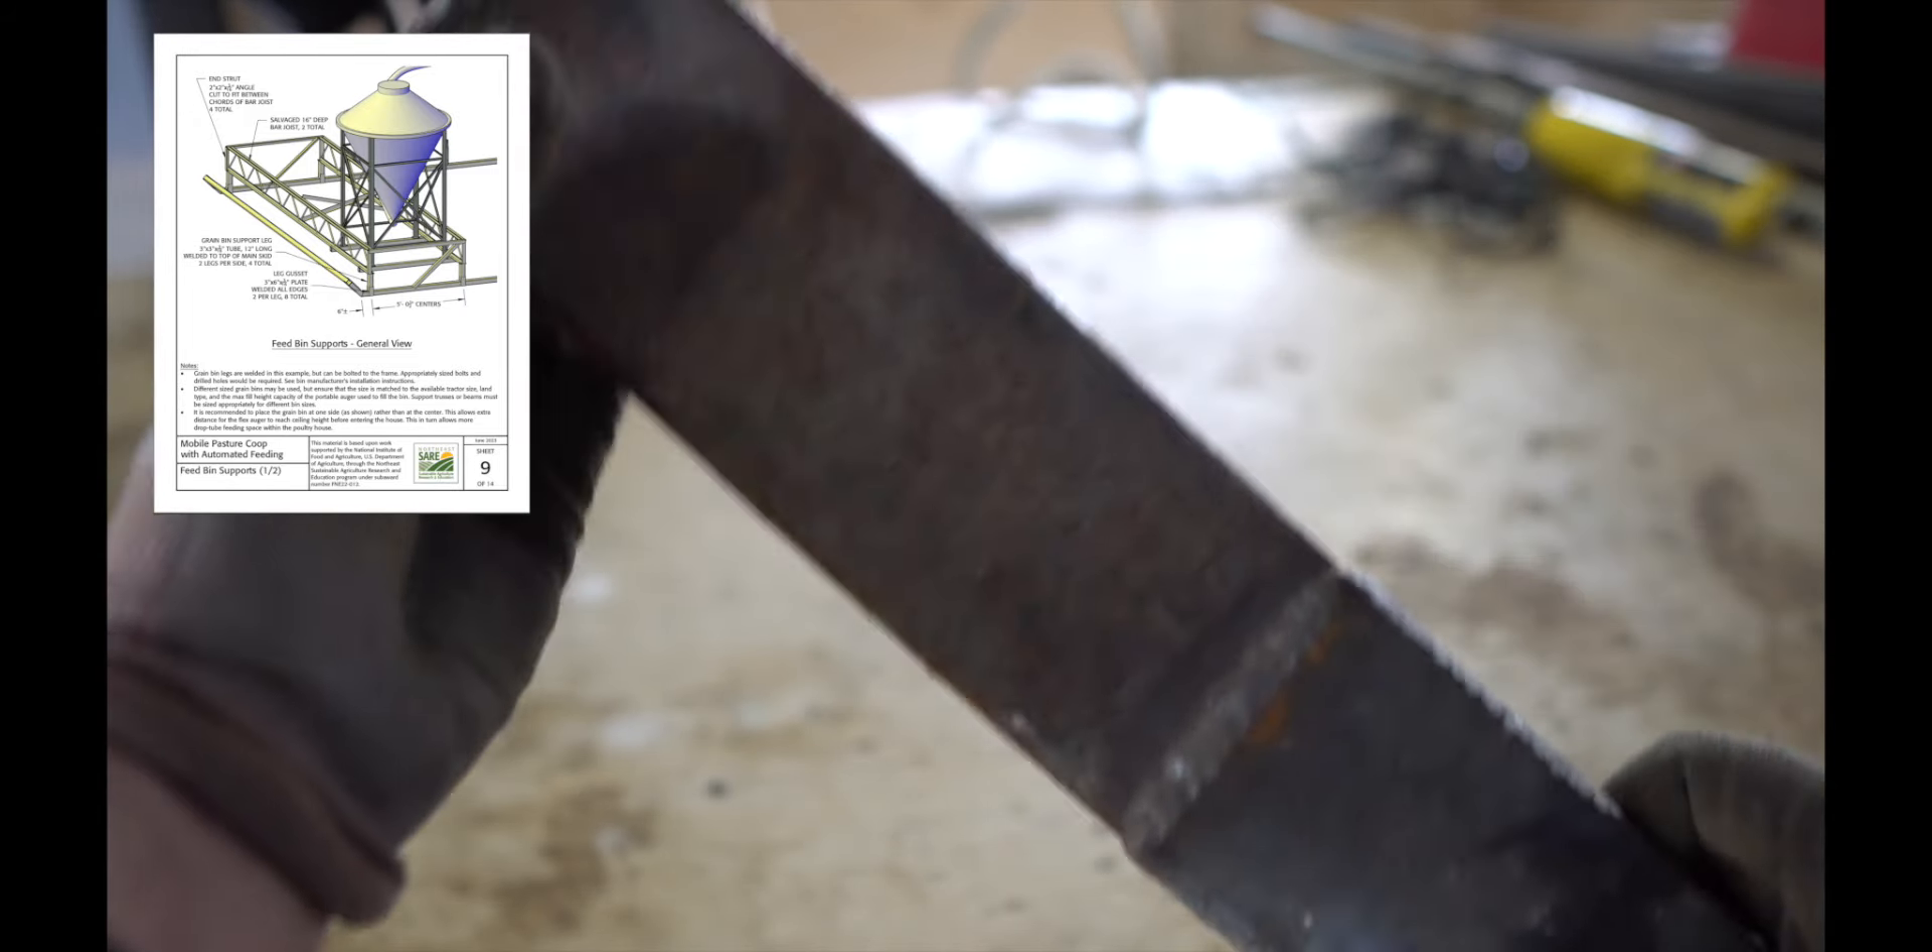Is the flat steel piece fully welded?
Yes.